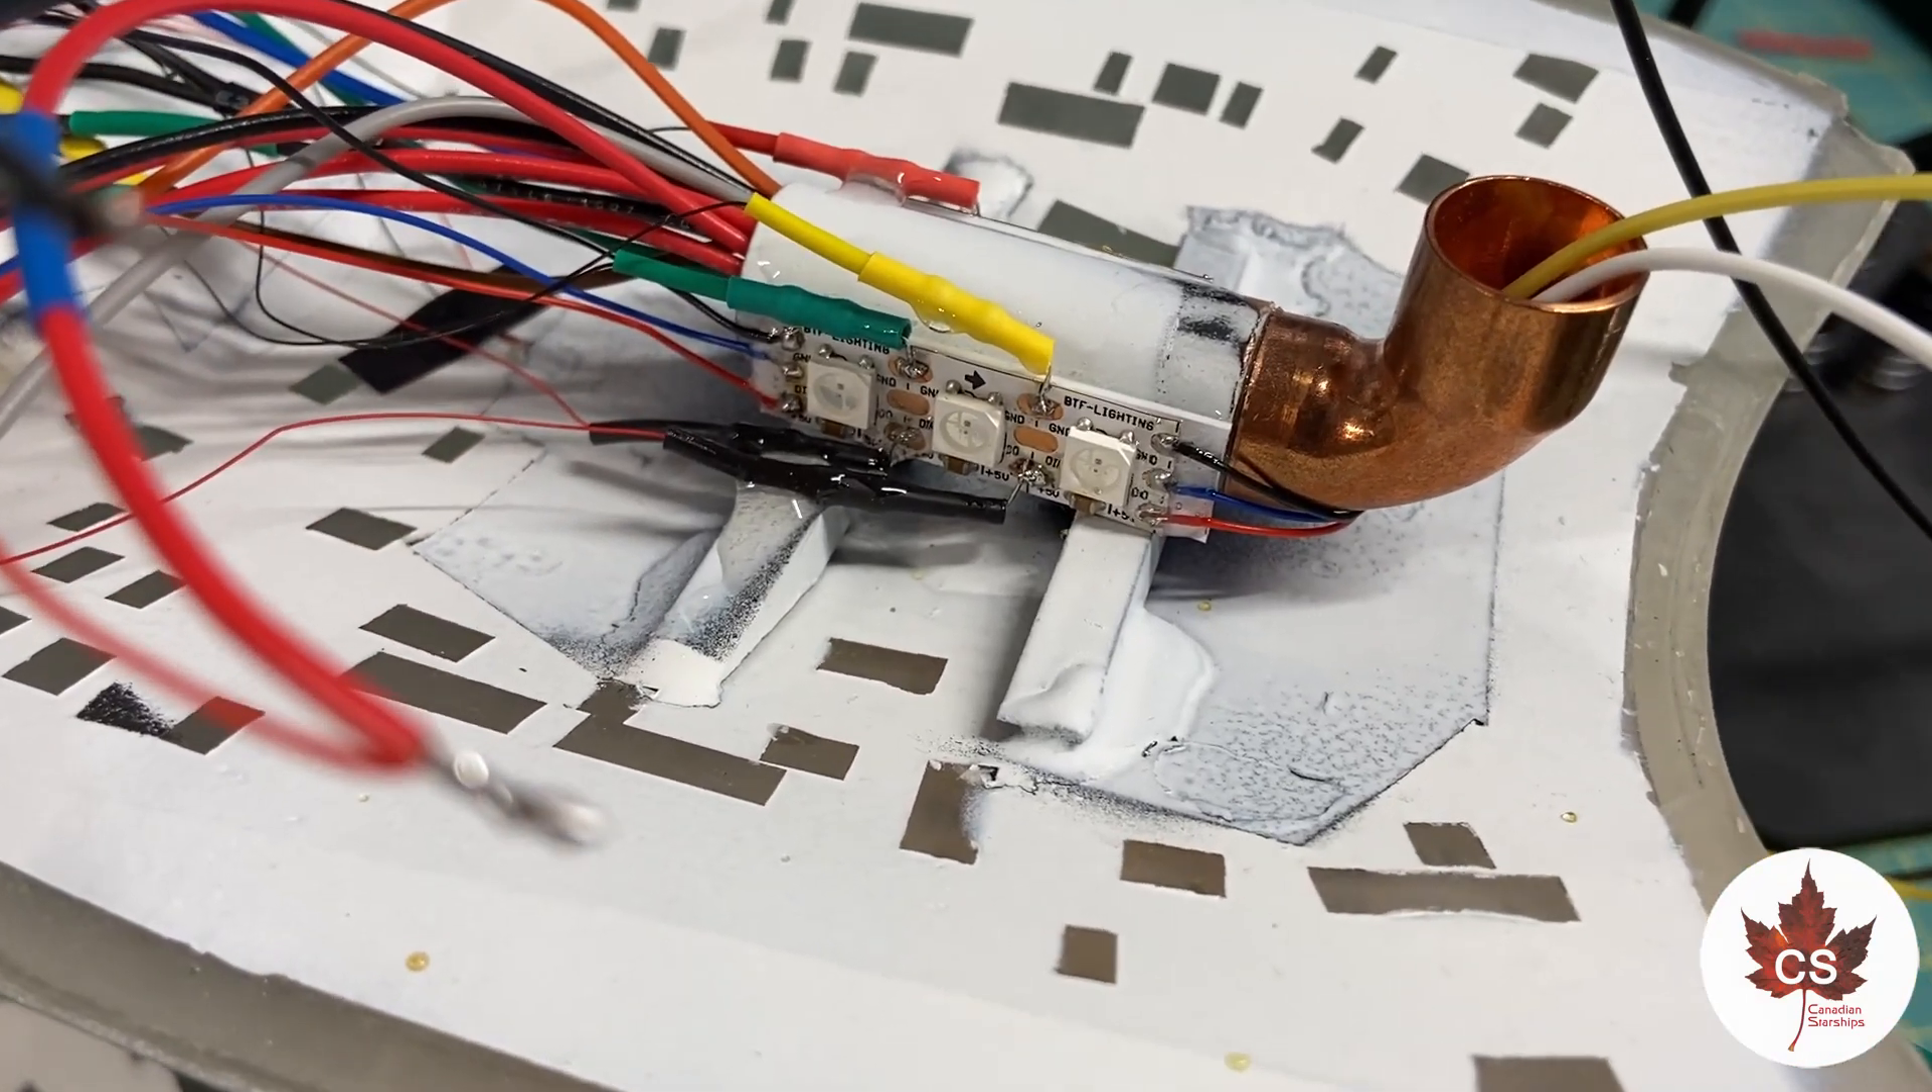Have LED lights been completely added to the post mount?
Yes.